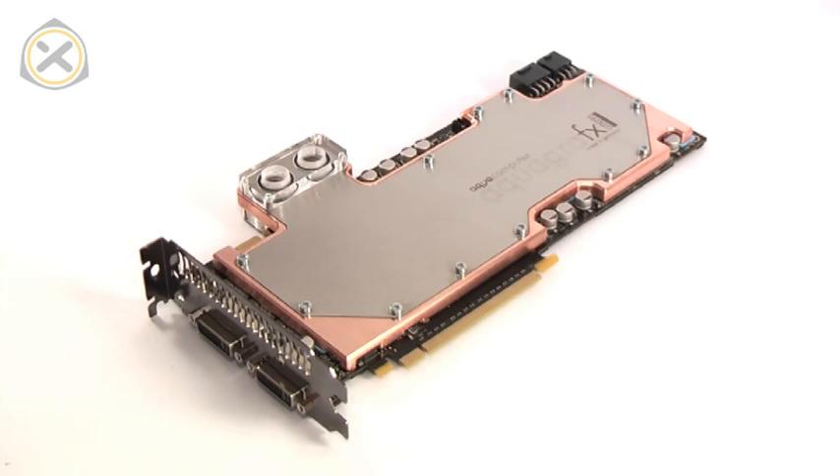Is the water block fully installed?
Yes.